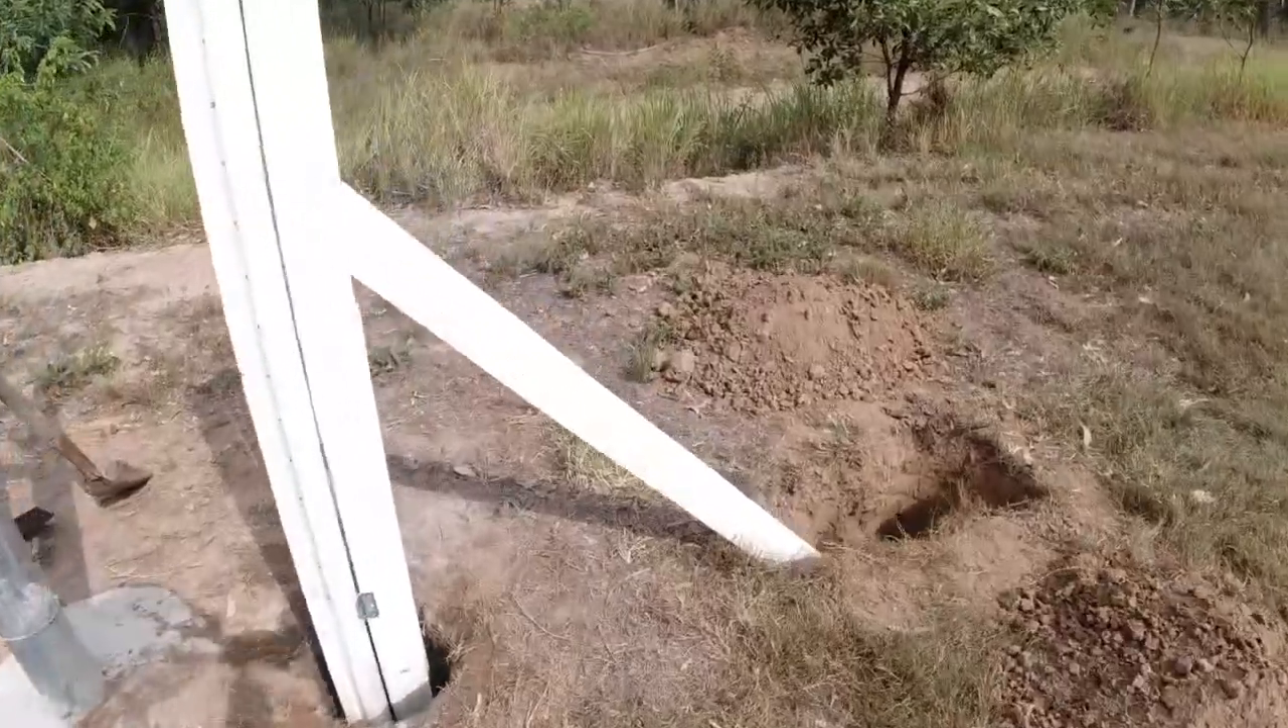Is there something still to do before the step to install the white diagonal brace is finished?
Yes.